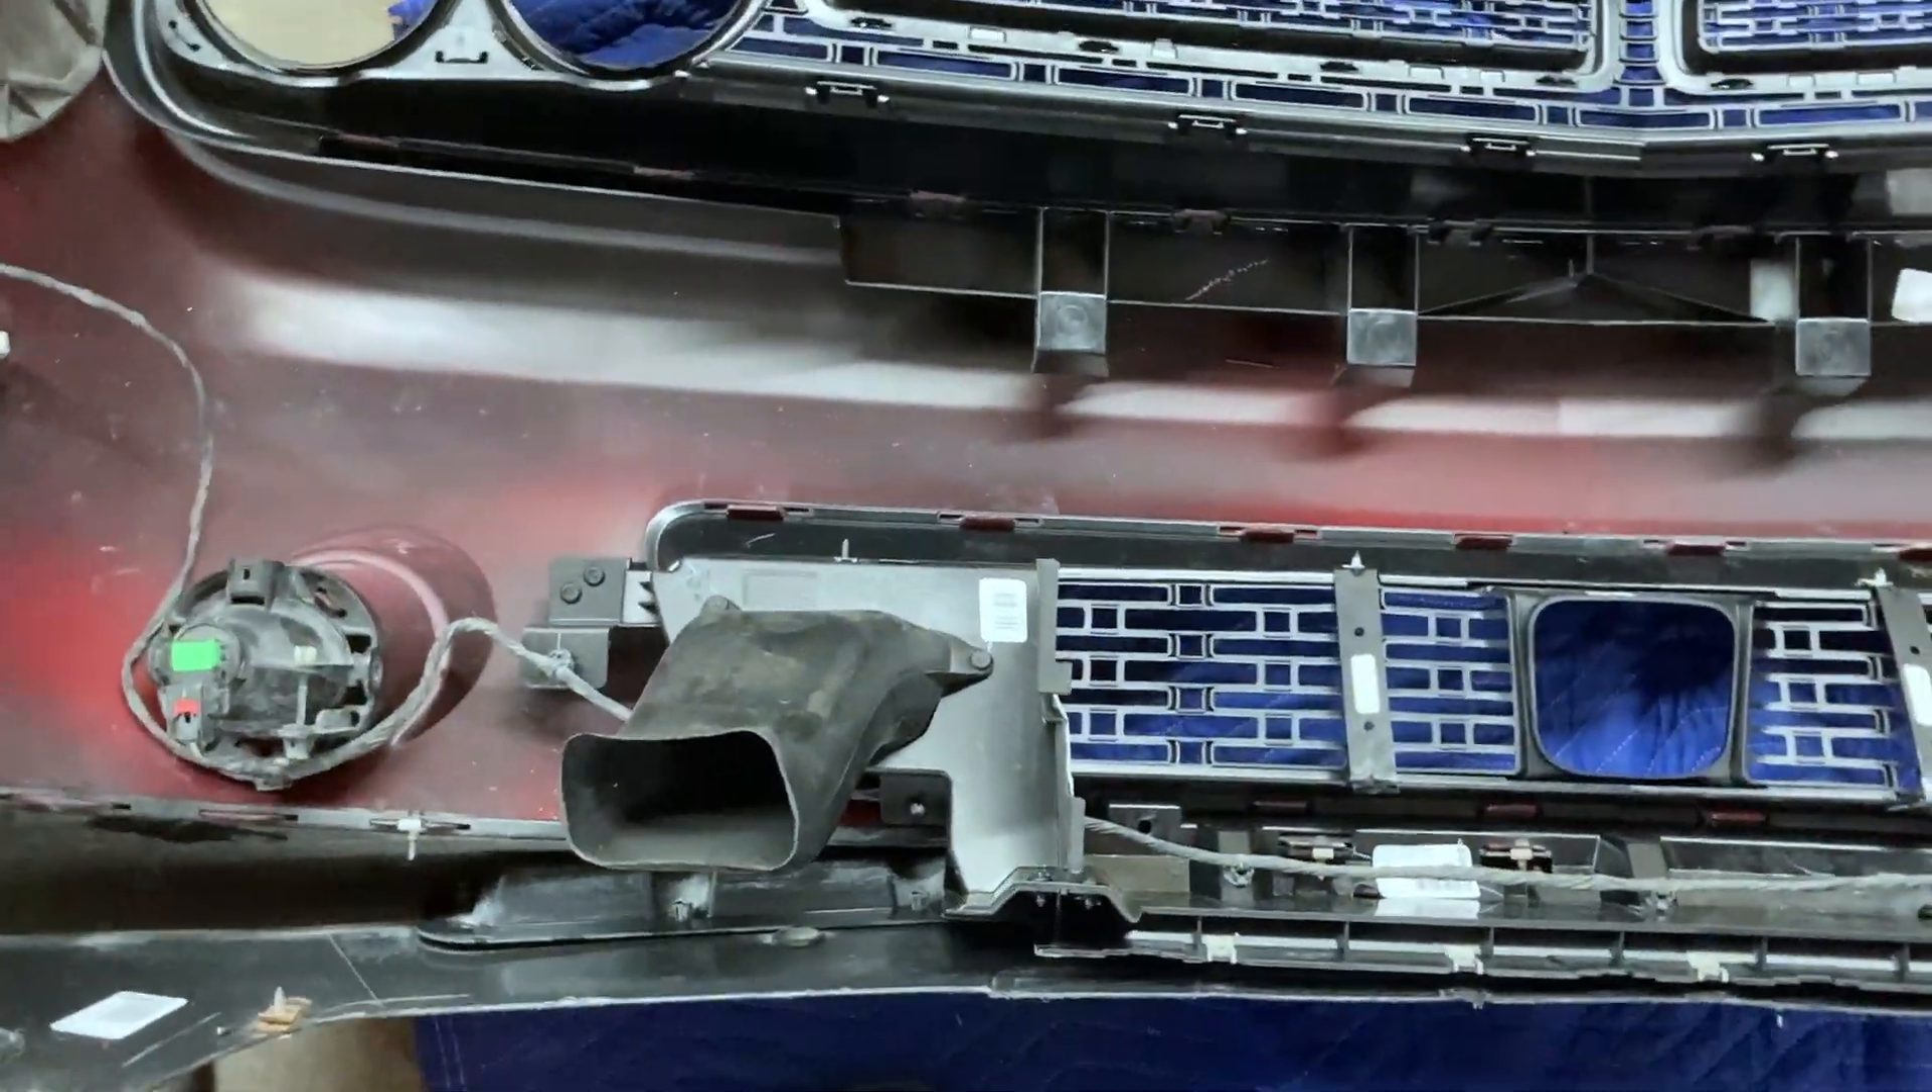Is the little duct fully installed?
Yes.